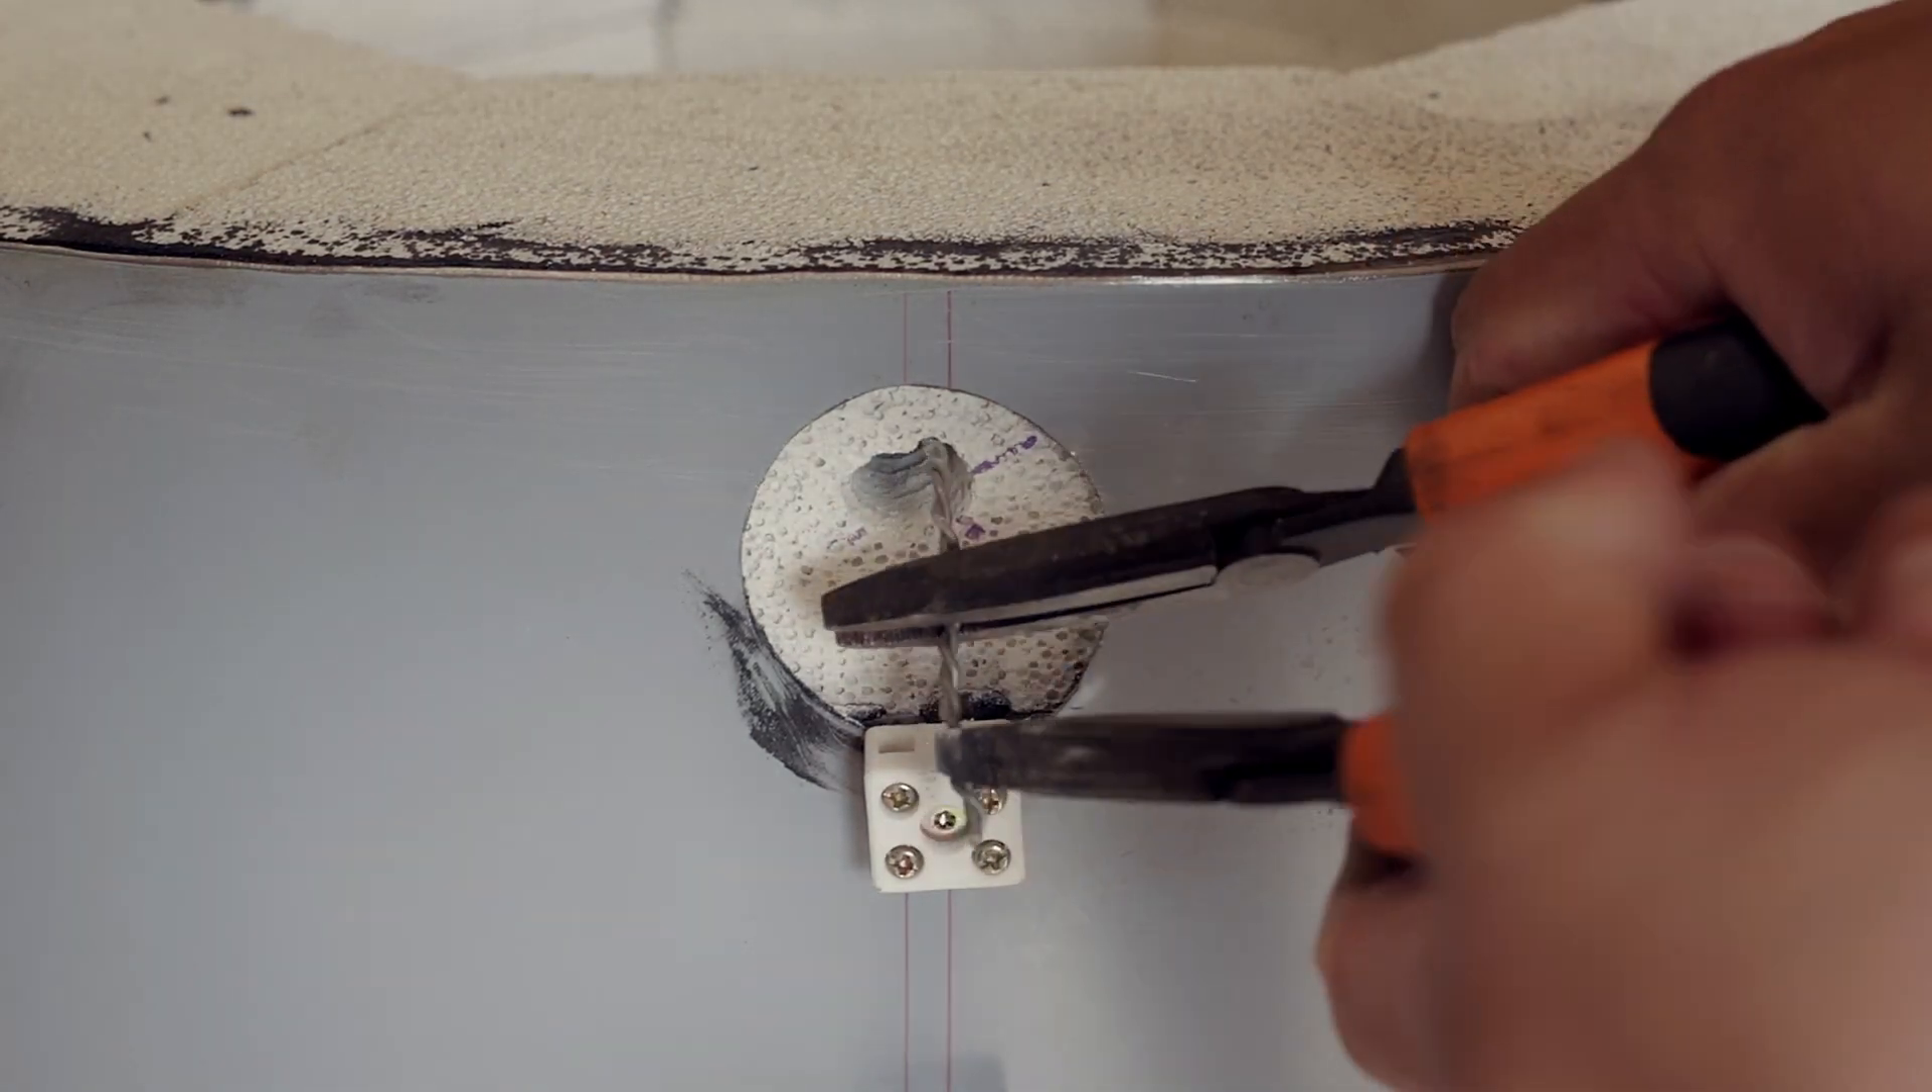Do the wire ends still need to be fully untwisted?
Yes.